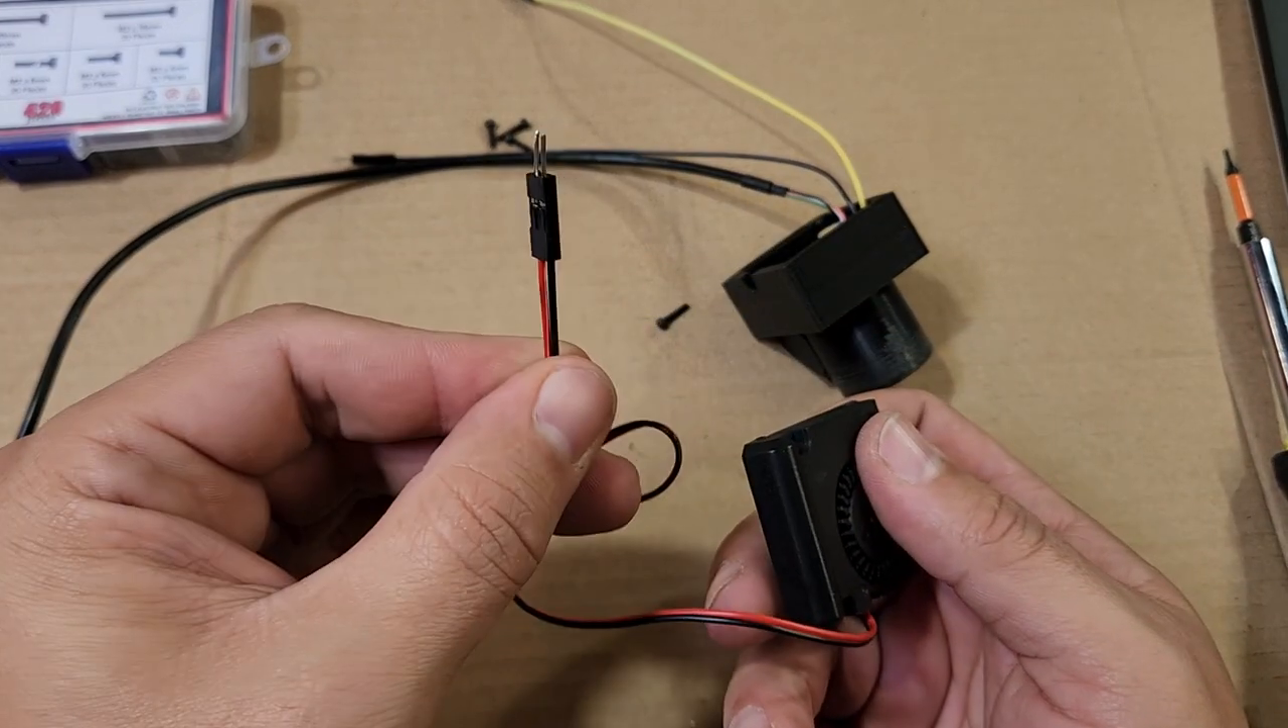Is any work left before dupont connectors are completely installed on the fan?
No.